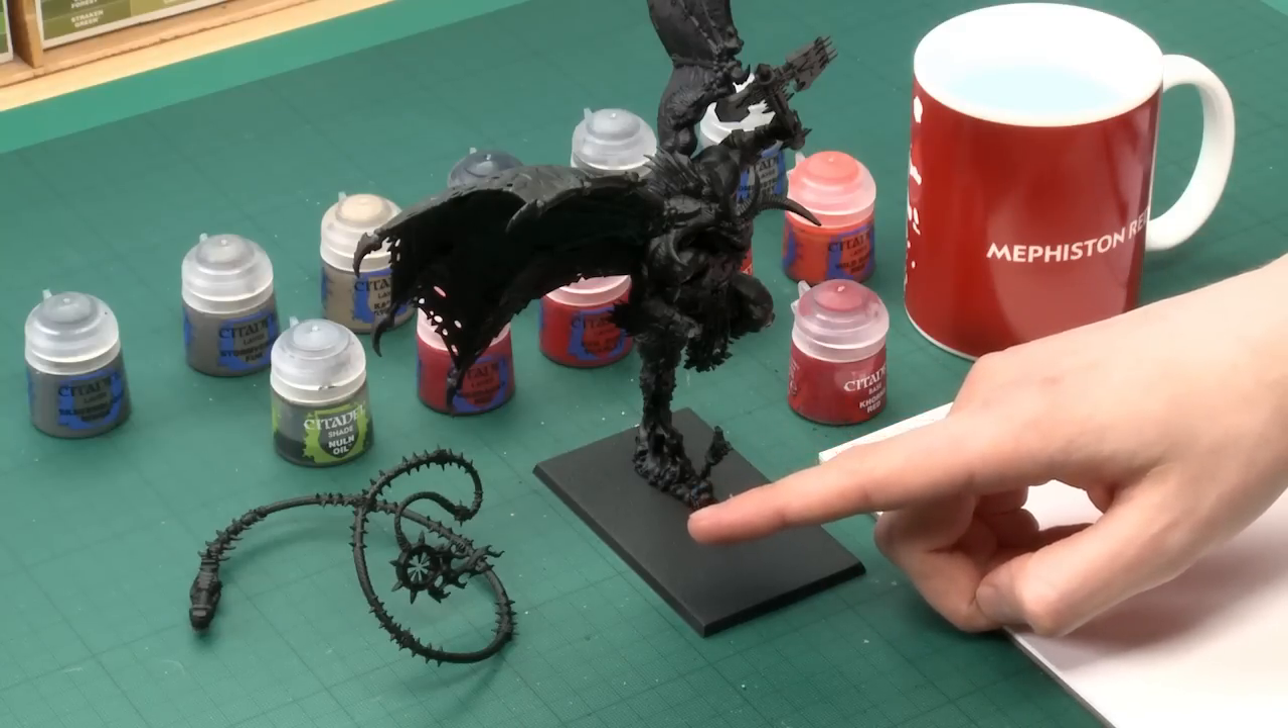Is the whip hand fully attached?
No.